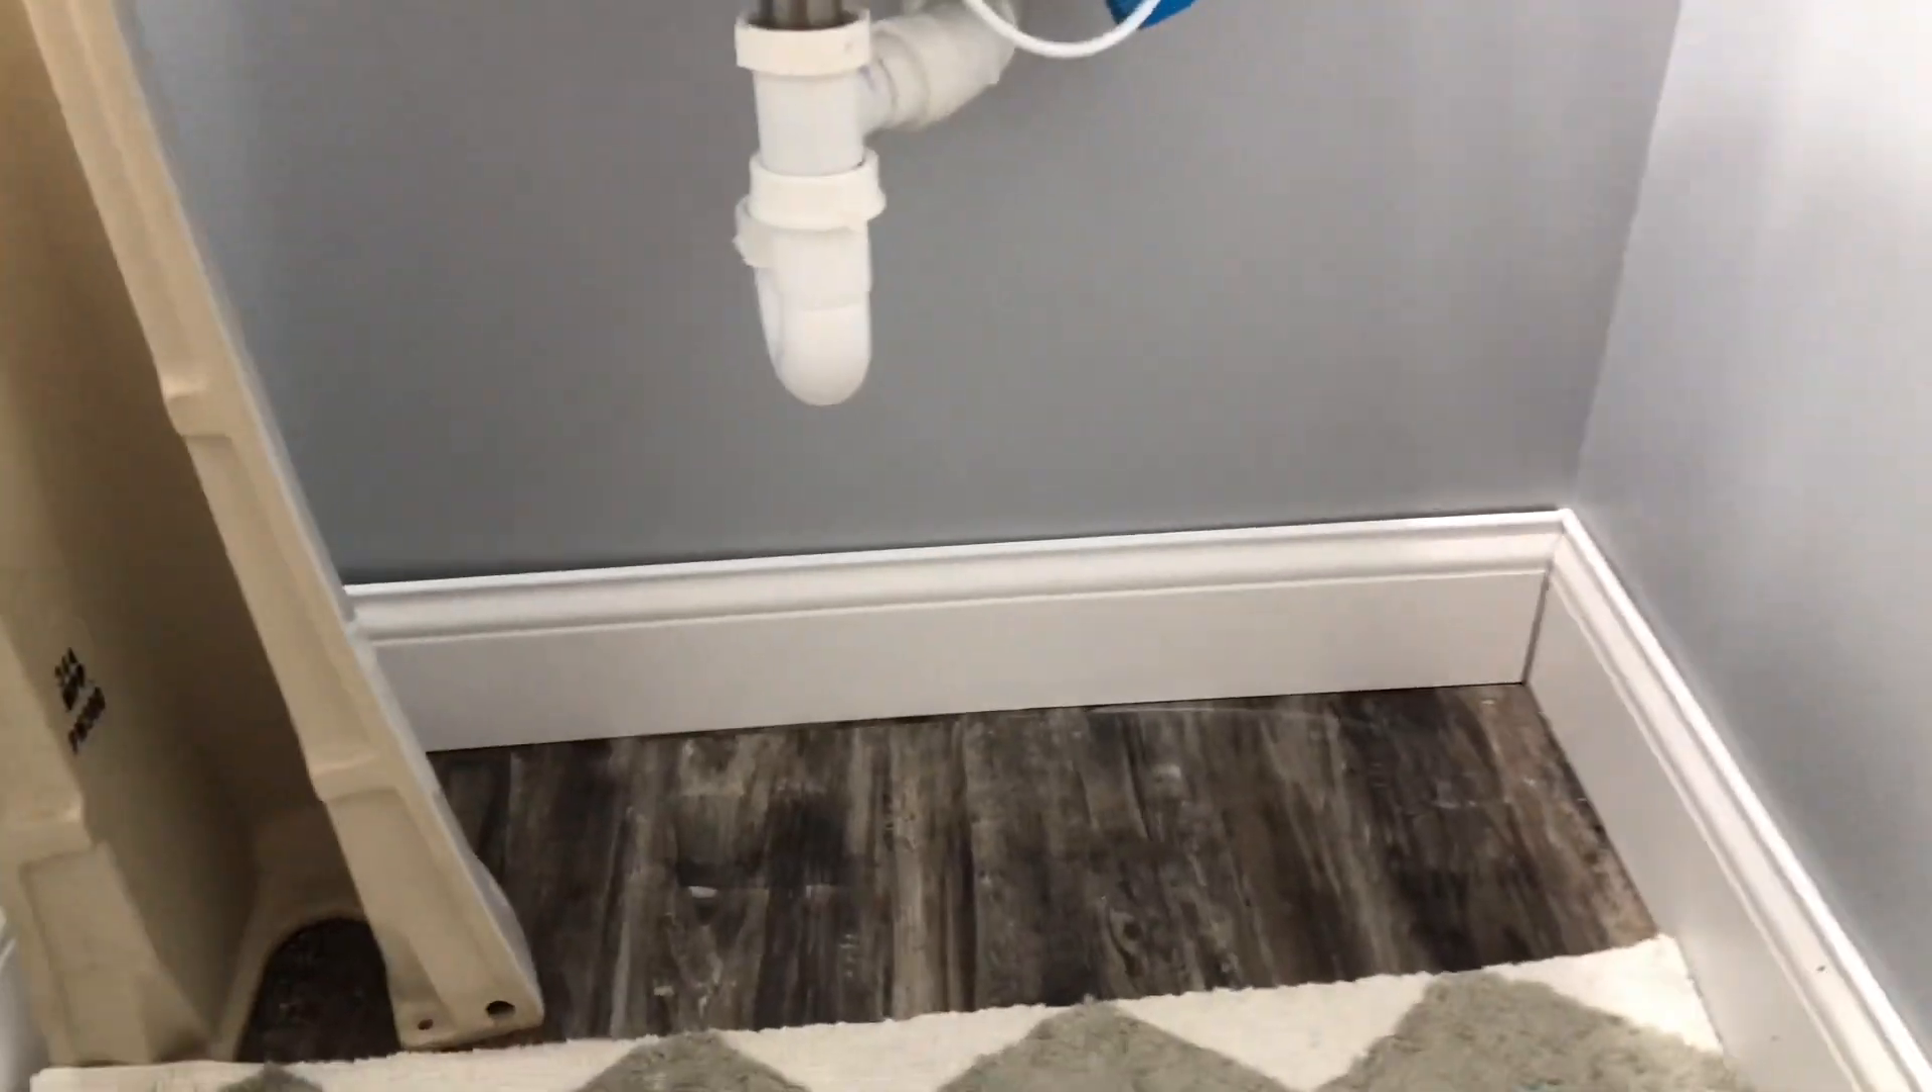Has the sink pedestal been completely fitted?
No.